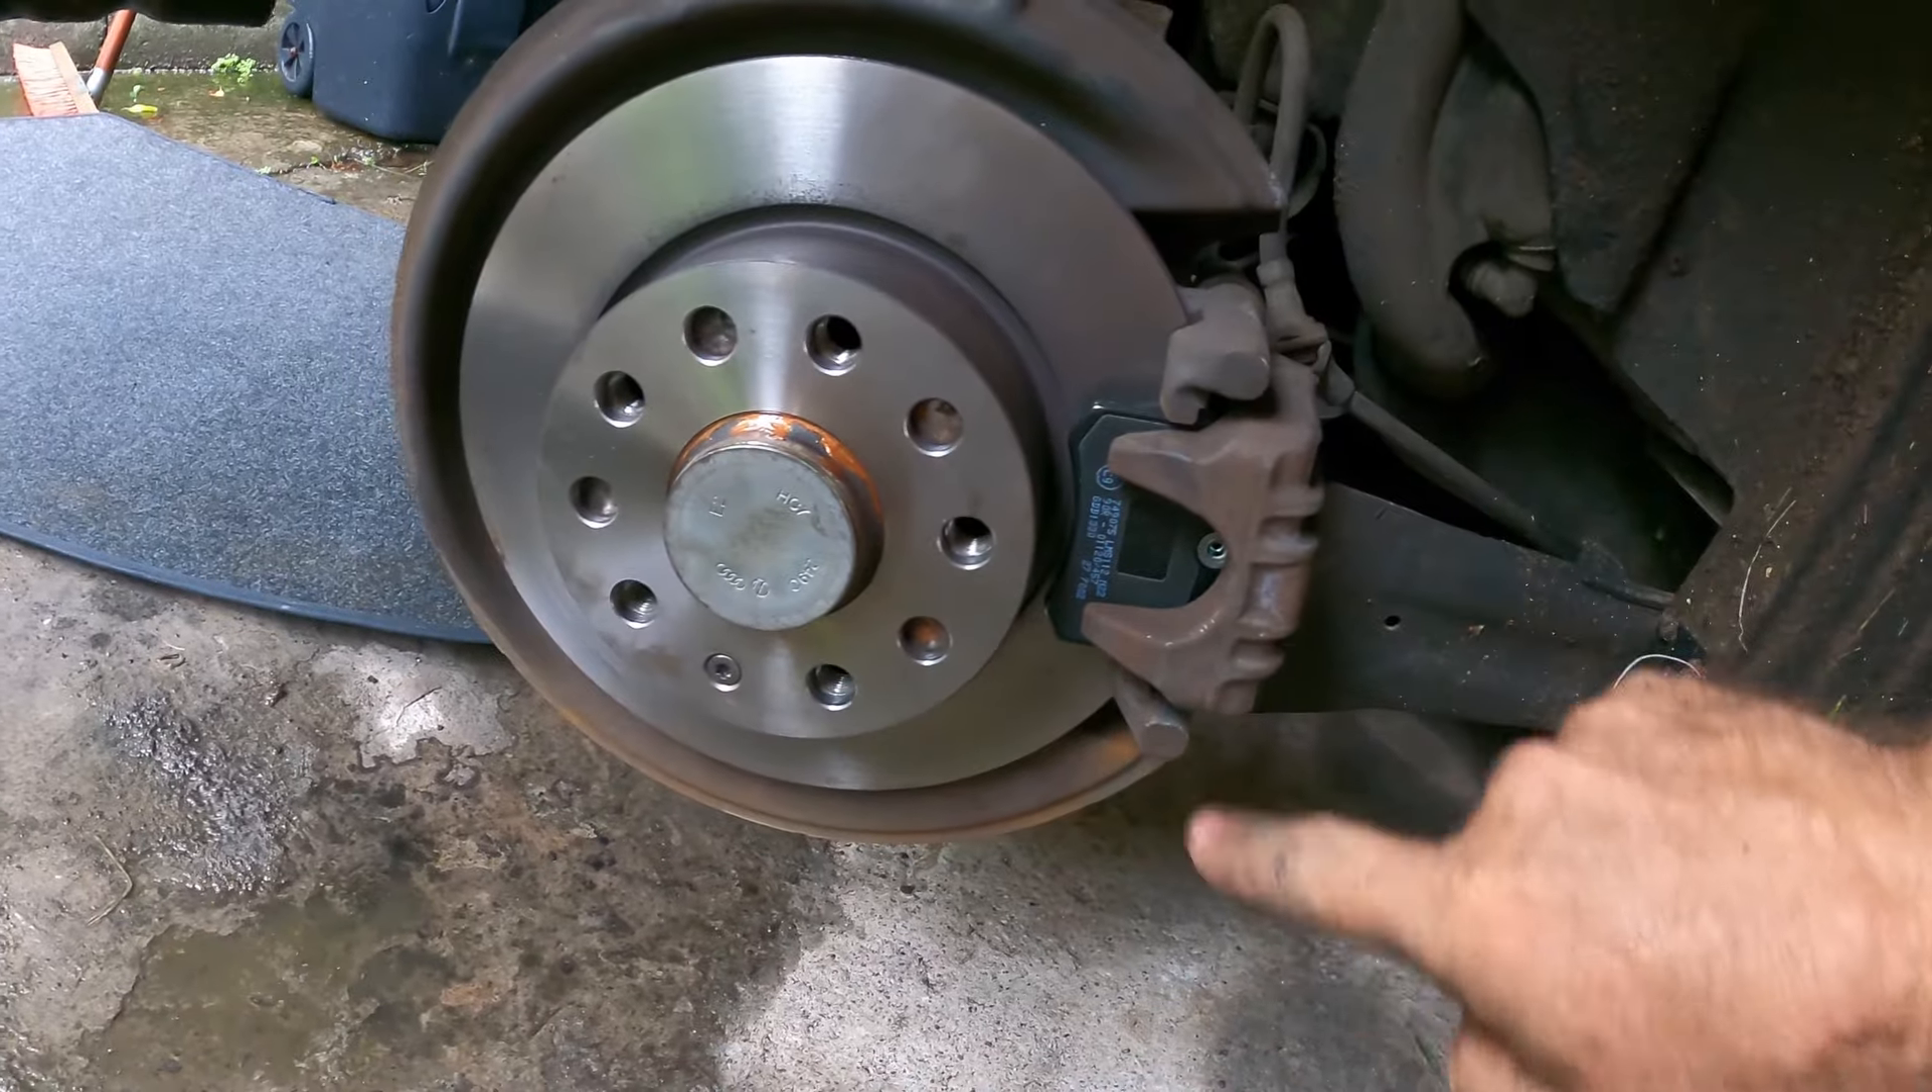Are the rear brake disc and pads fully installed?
Yes.